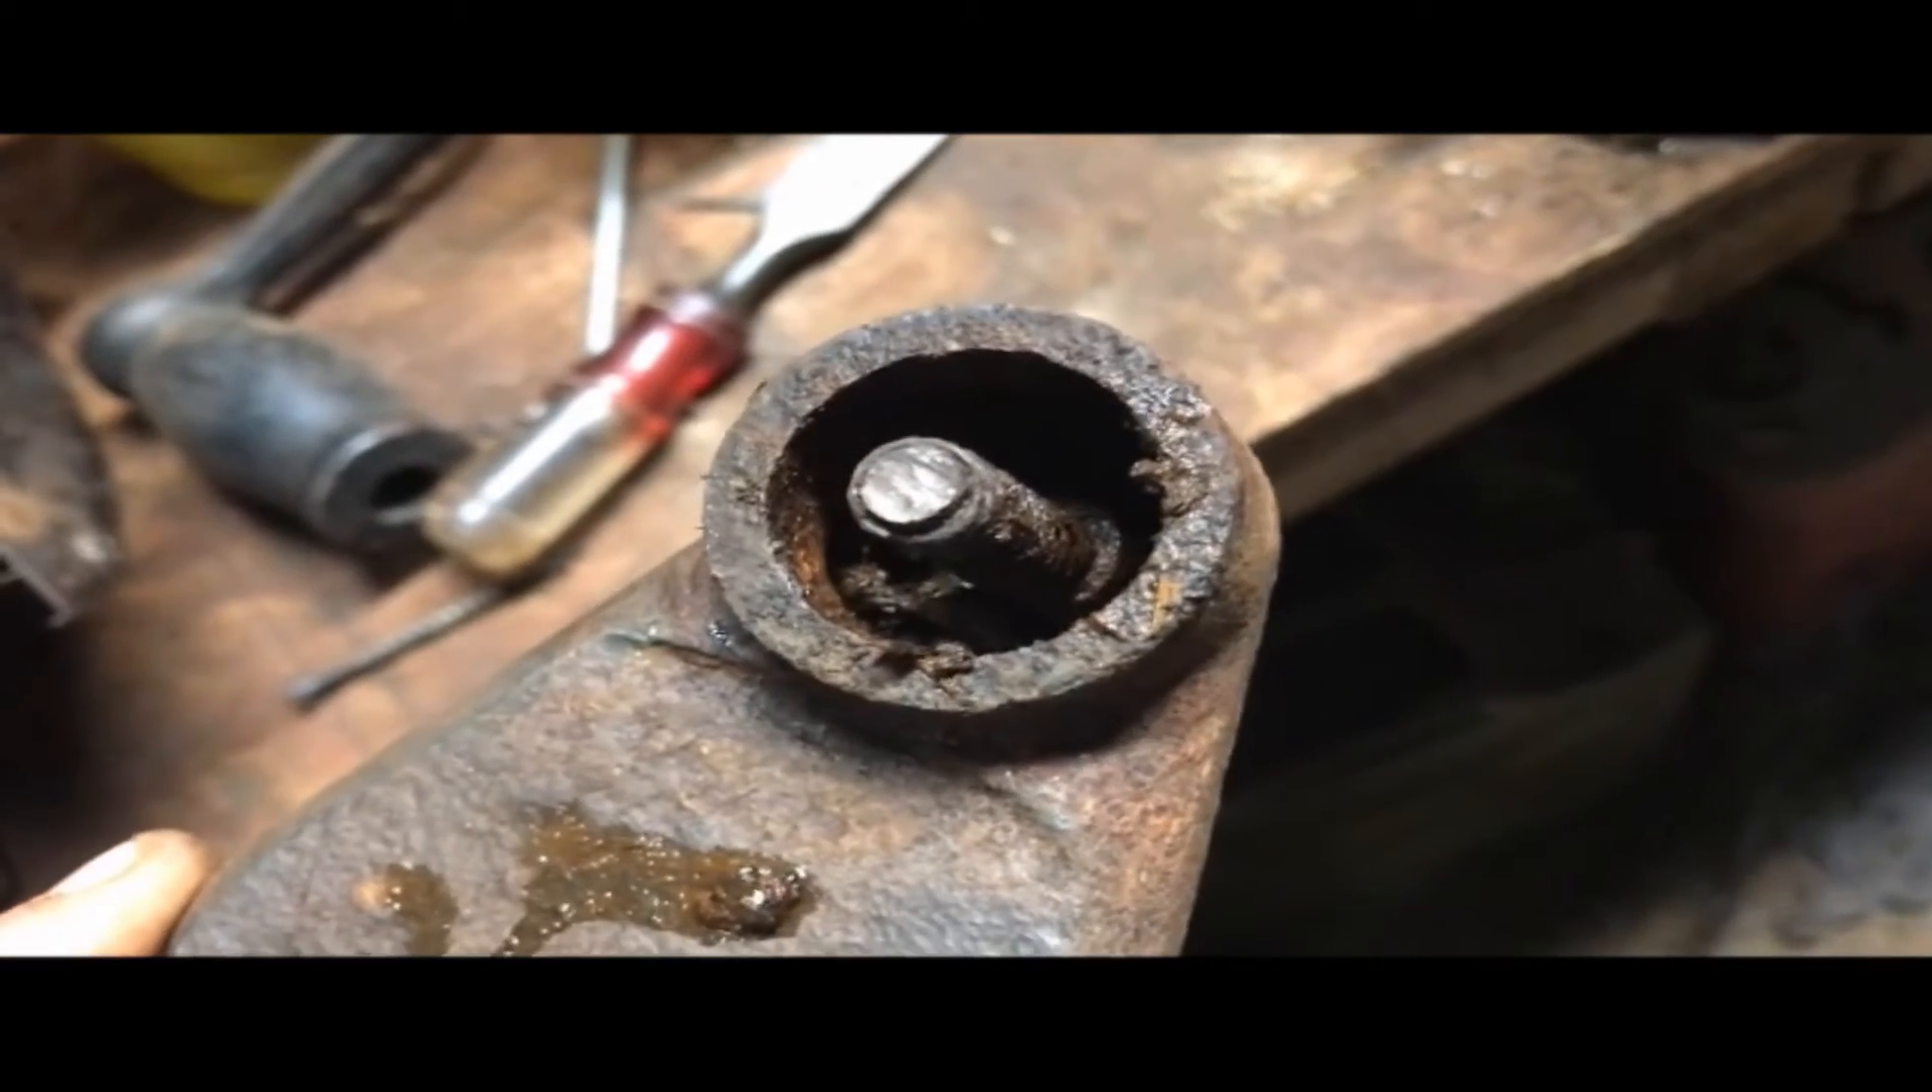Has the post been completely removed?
No.